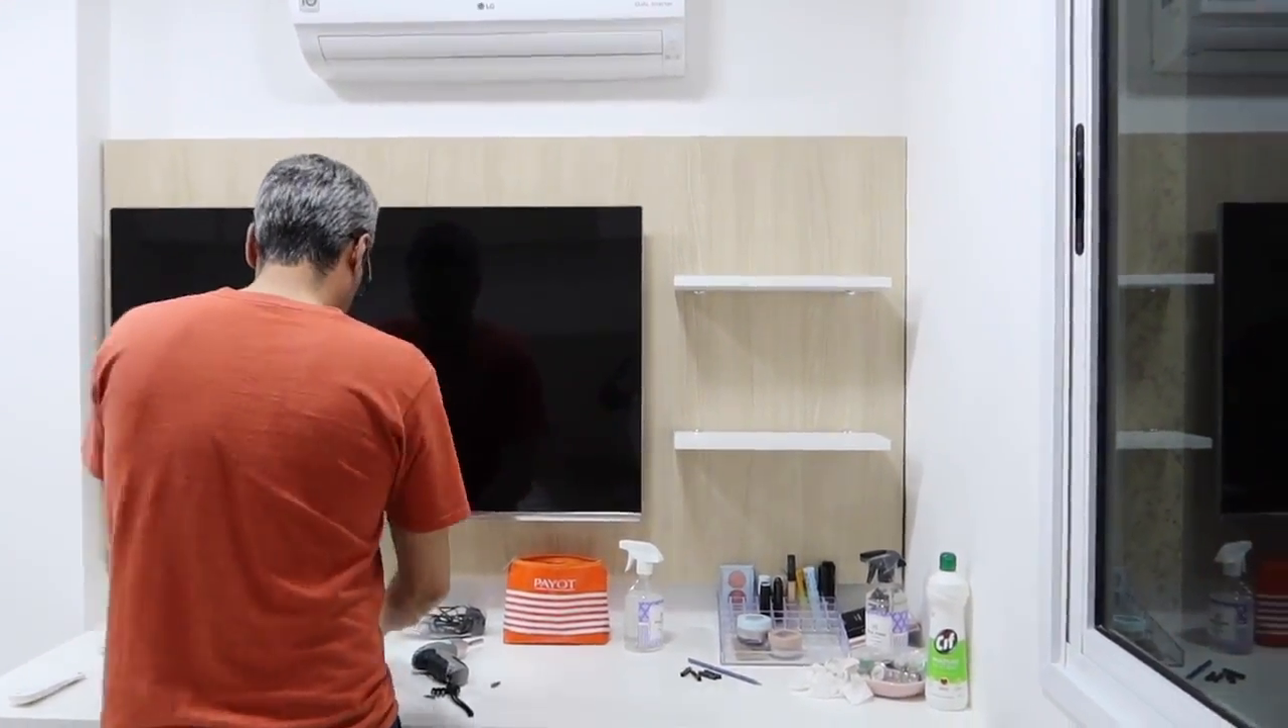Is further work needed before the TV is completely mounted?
No.